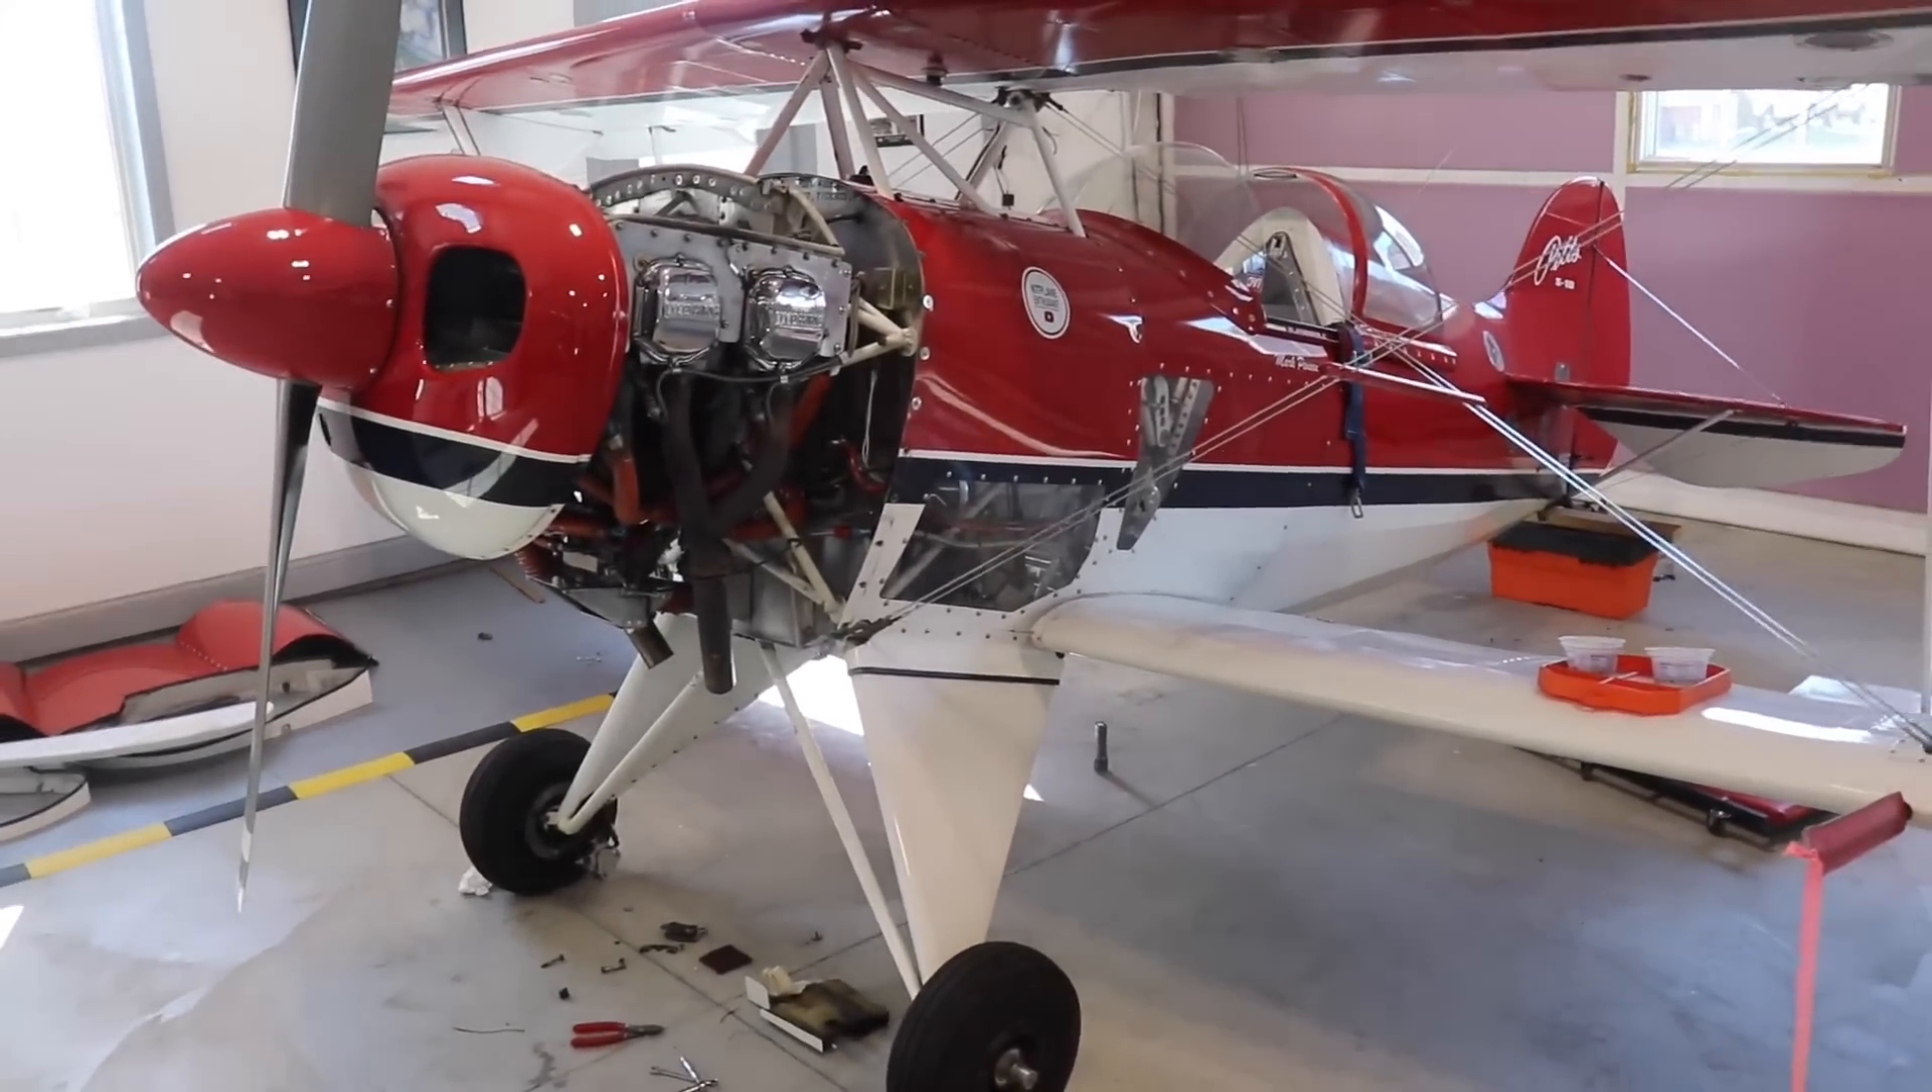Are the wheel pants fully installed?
No.